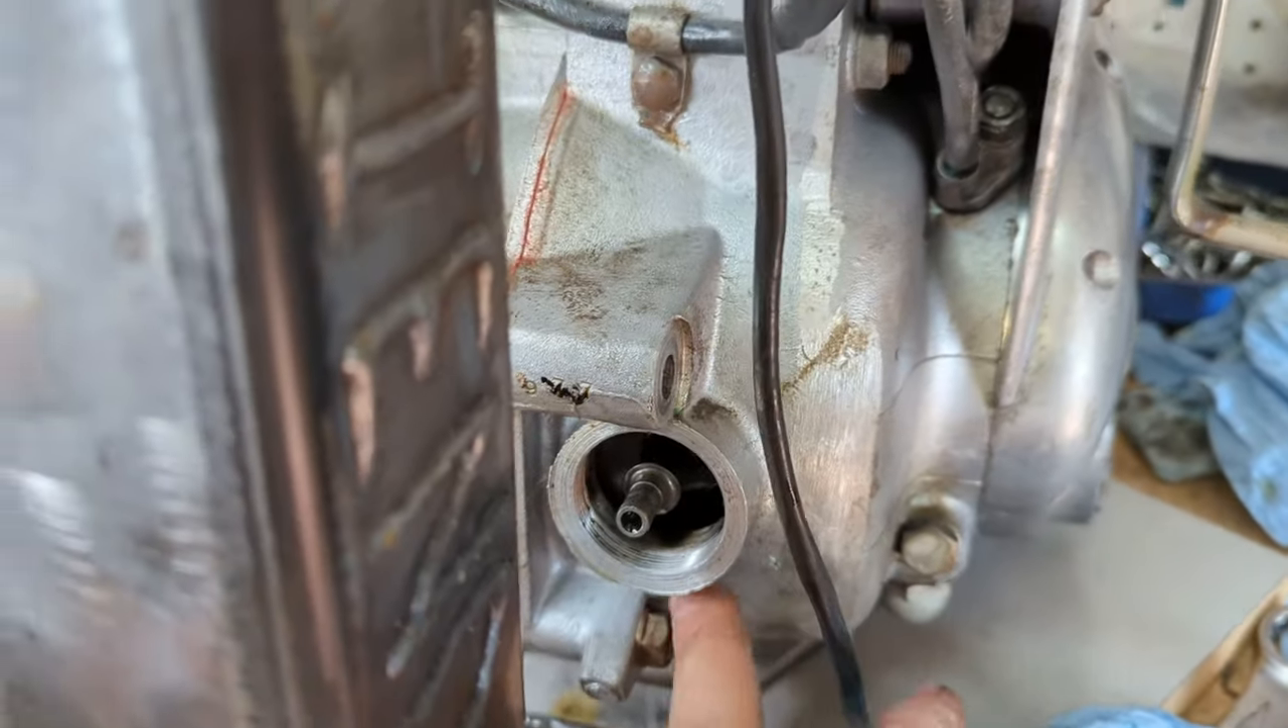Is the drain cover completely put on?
No.